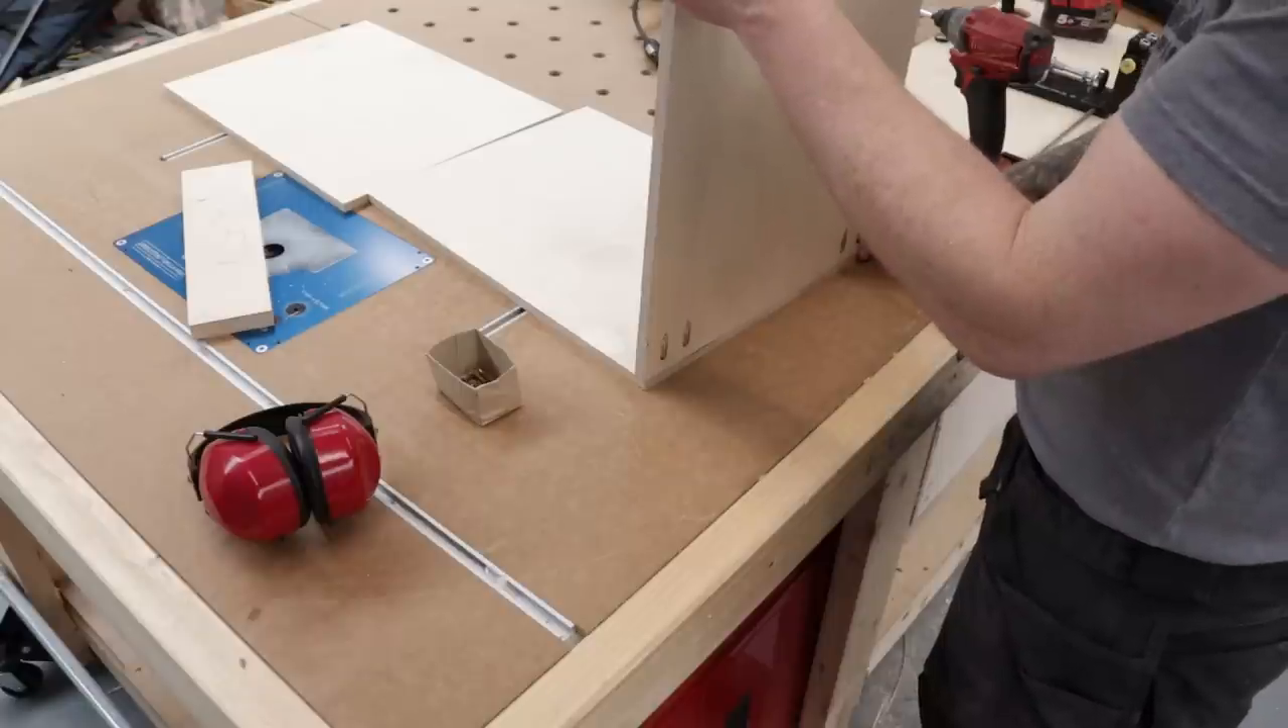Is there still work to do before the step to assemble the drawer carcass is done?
Yes.